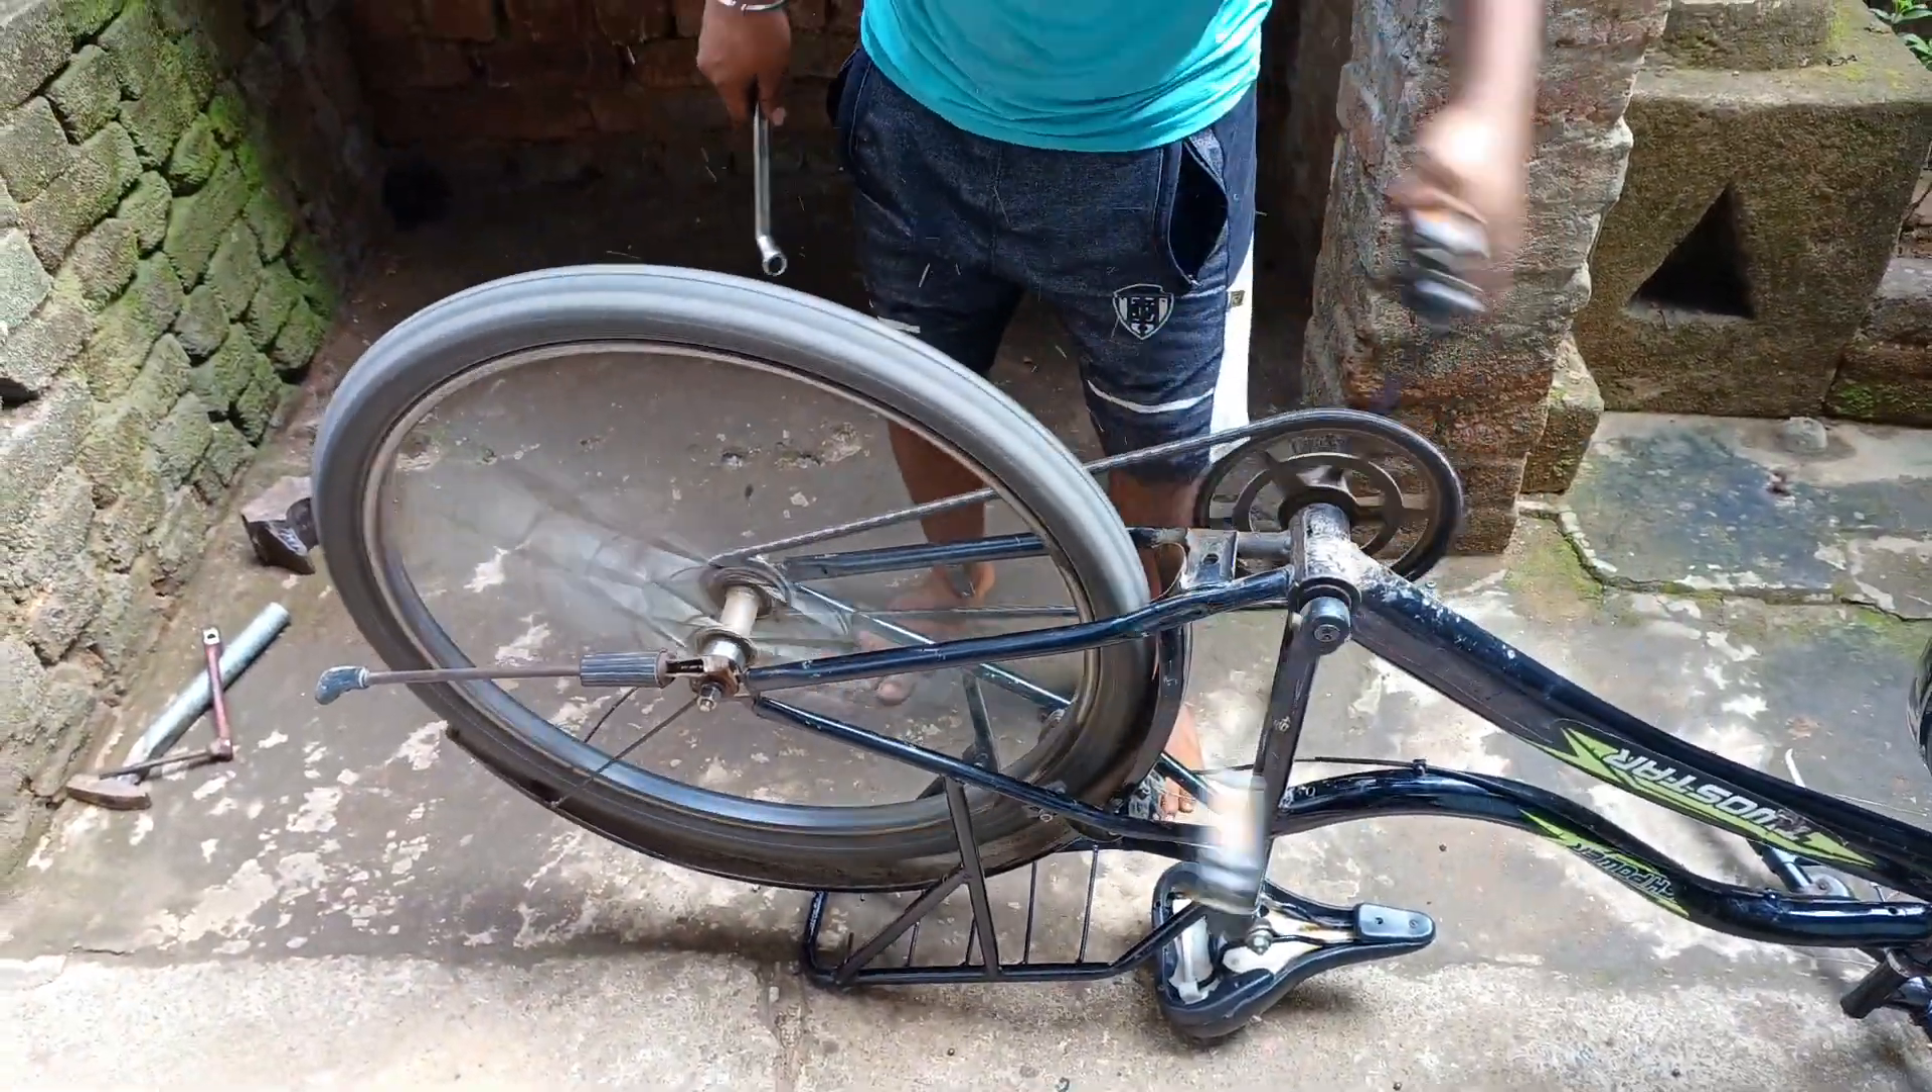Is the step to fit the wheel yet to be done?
No.